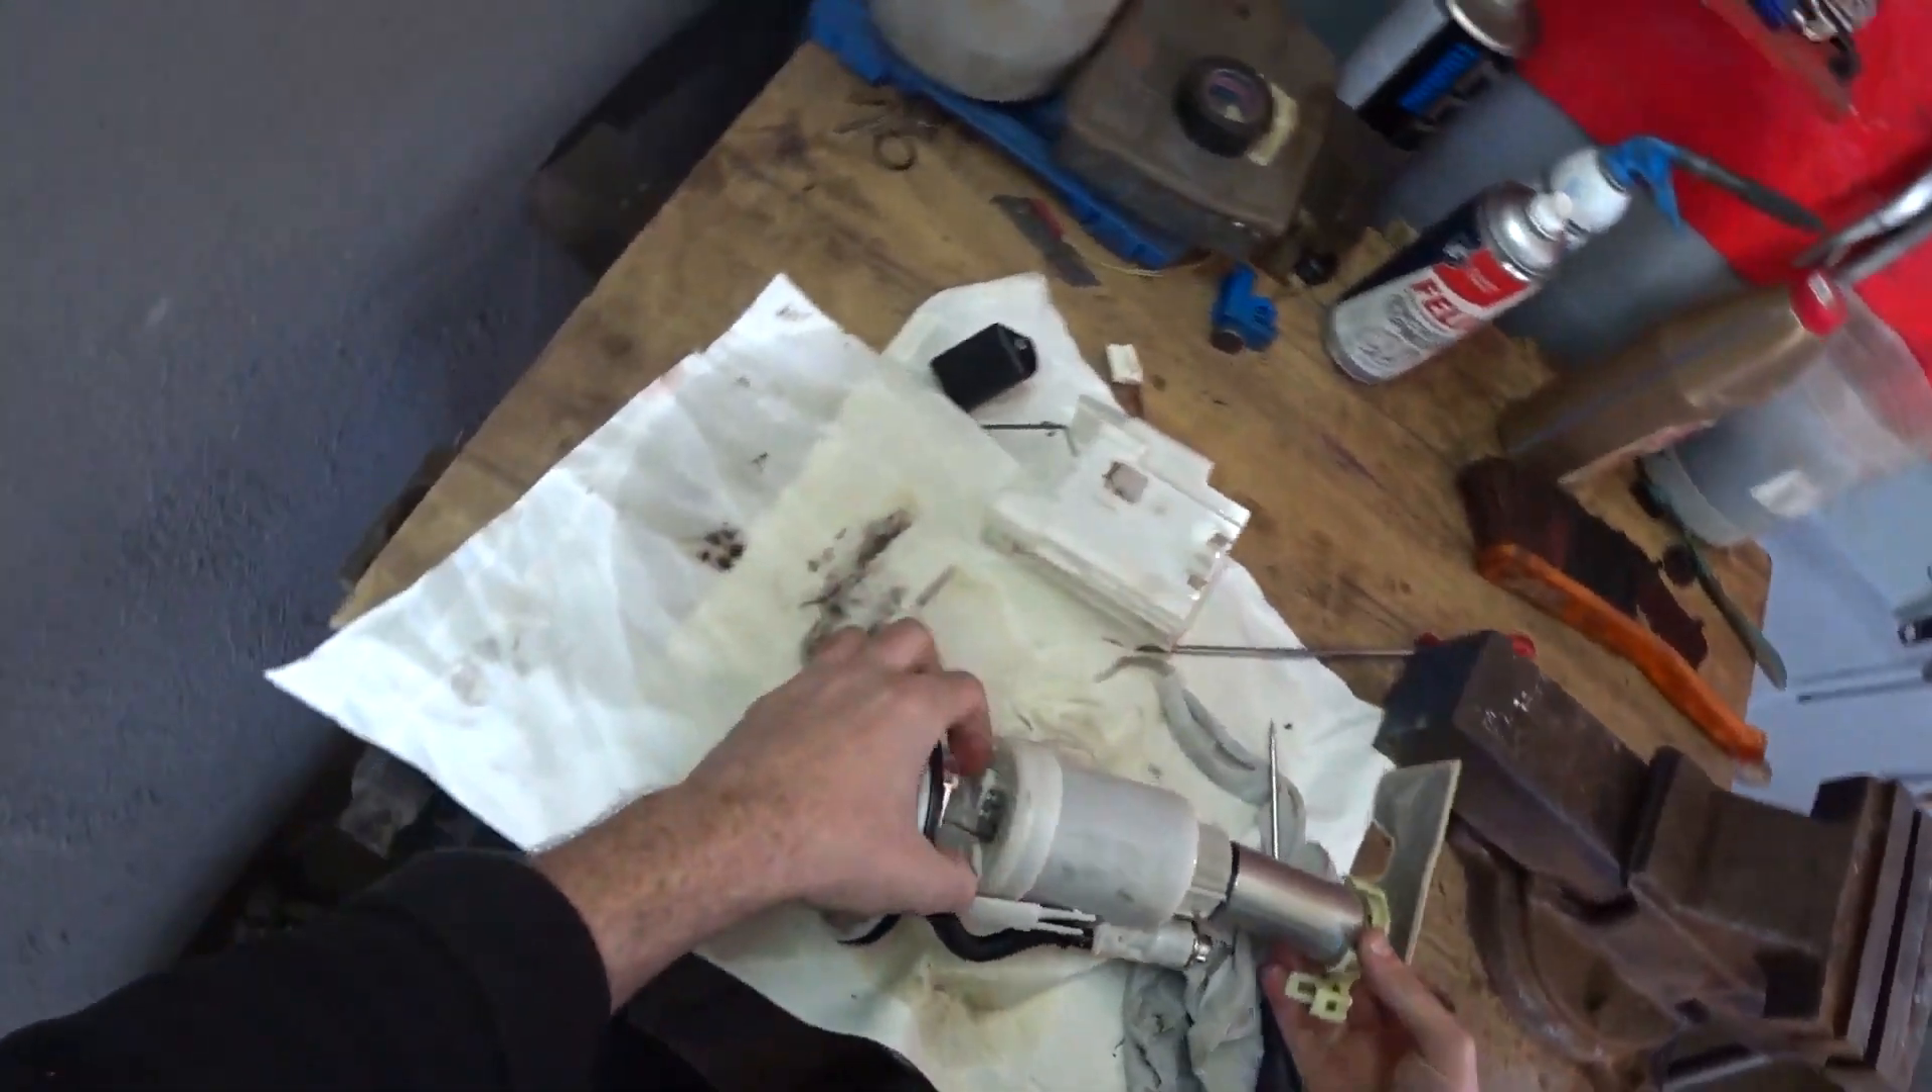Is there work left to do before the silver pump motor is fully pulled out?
Yes.